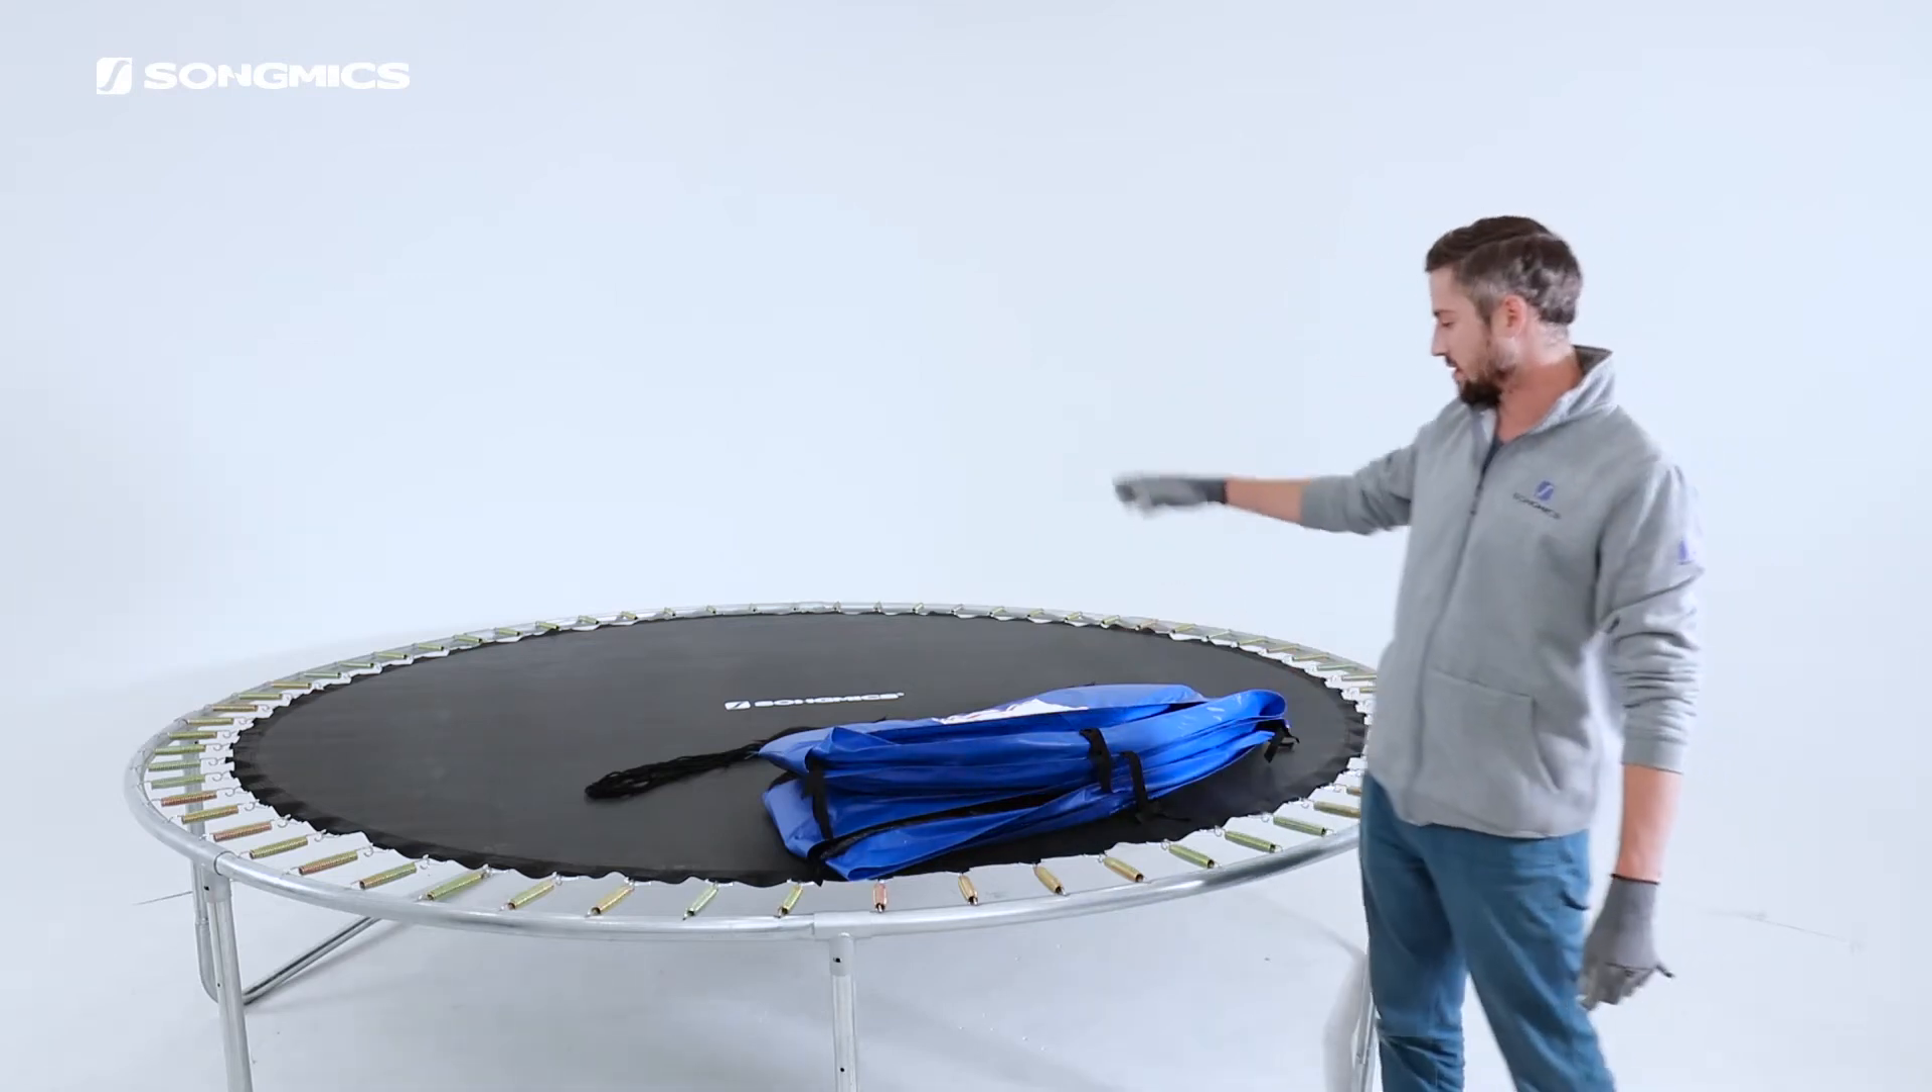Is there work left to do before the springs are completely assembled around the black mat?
No.